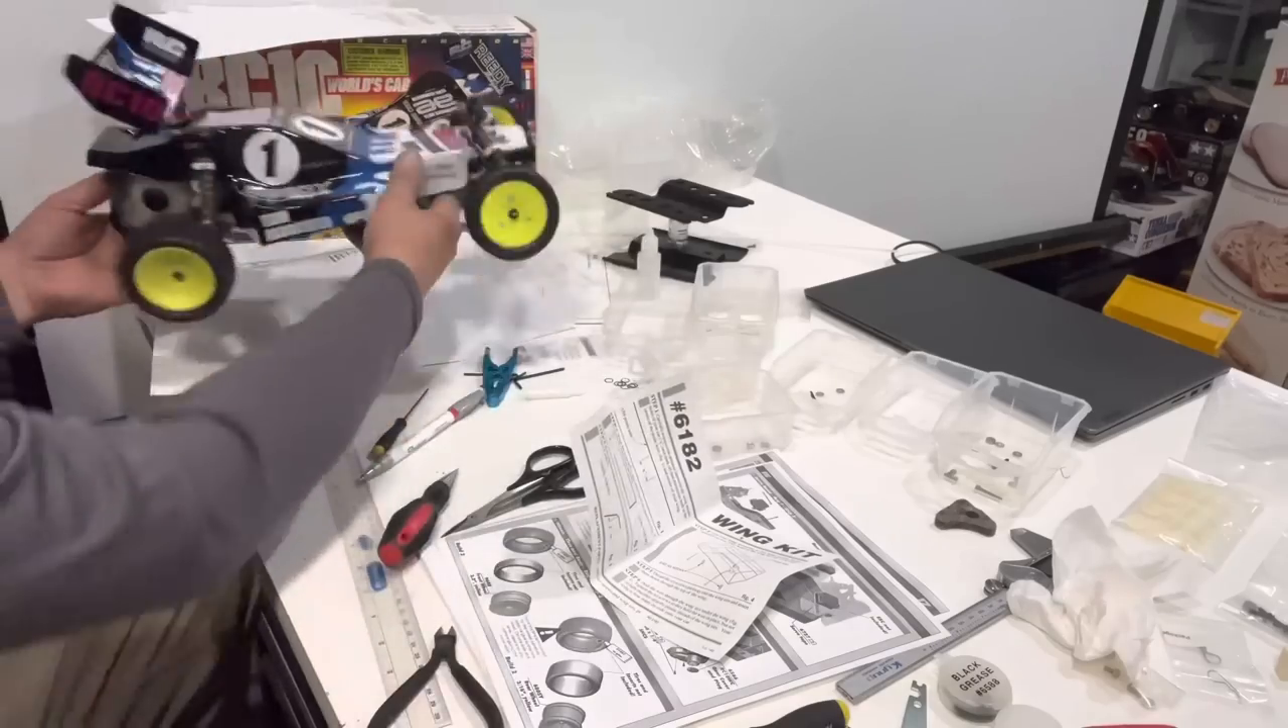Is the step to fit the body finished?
Yes.